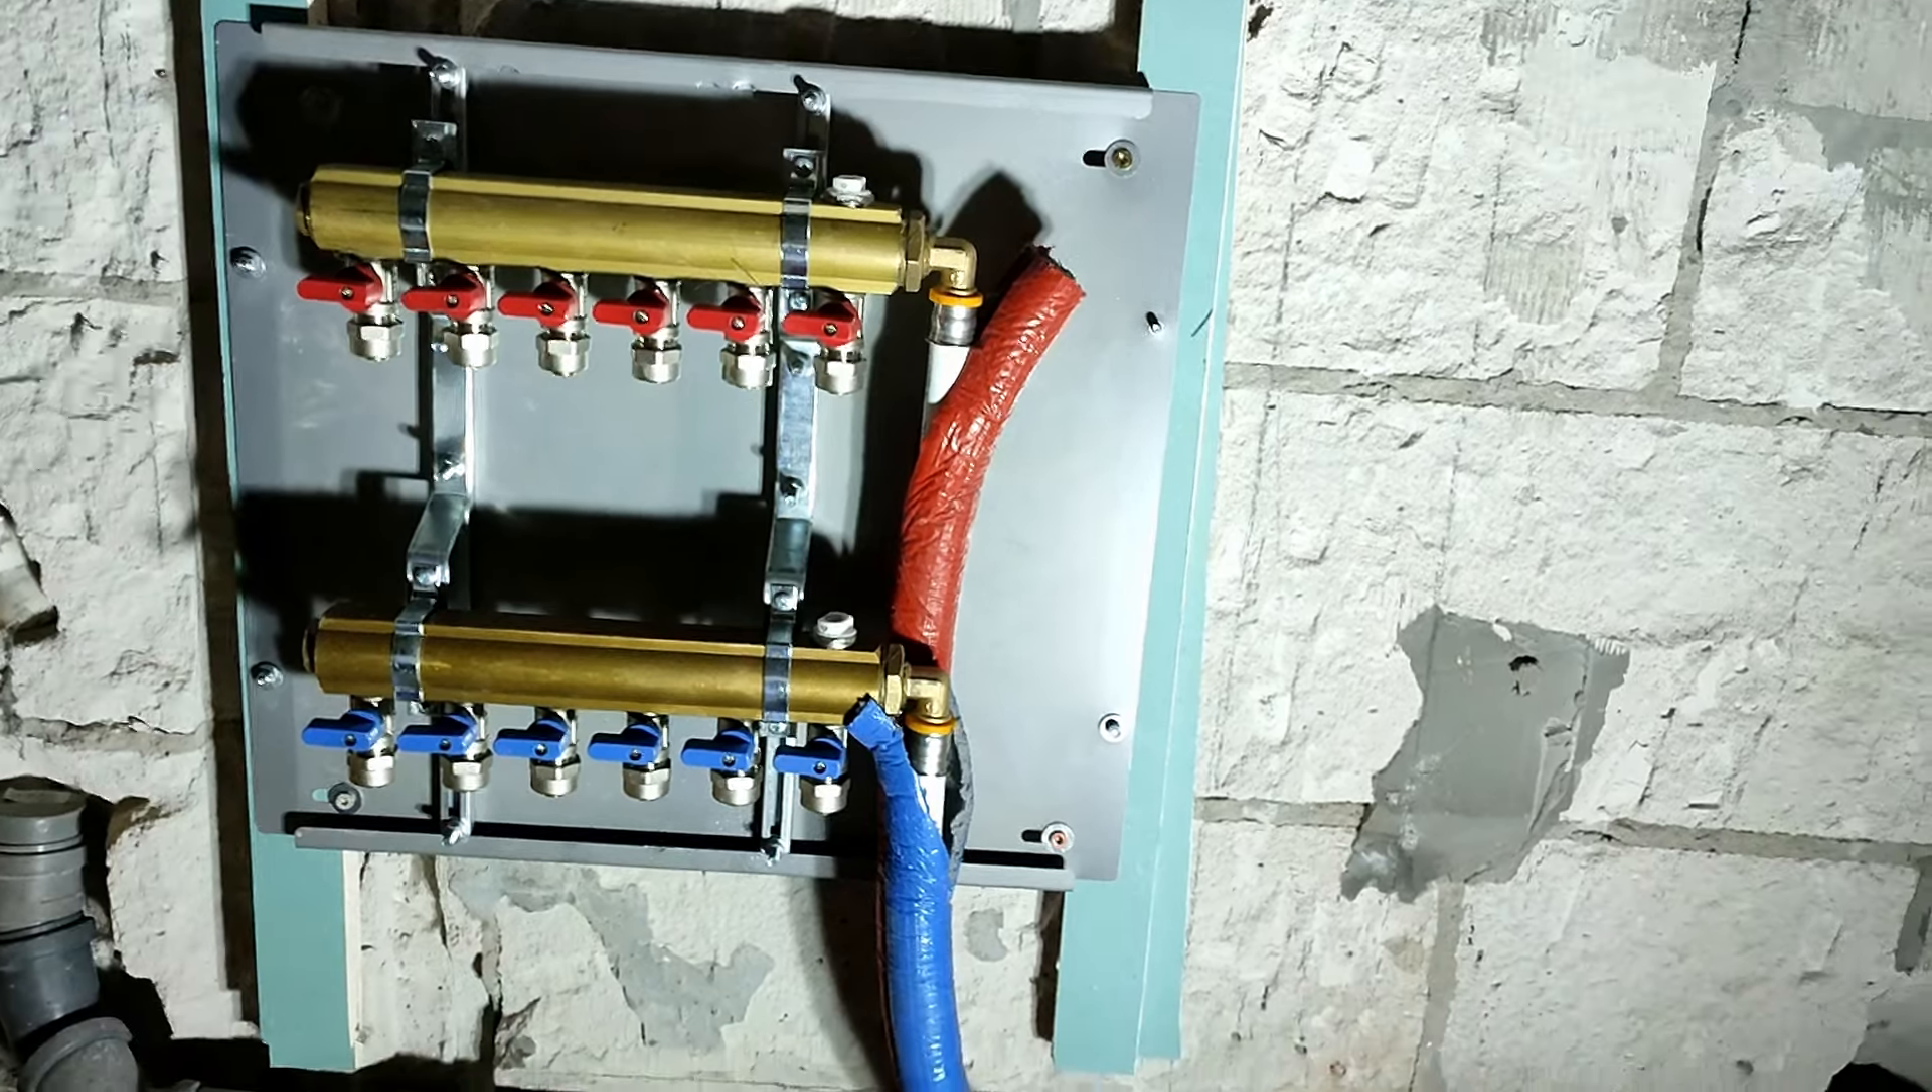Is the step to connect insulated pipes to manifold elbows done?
Yes.